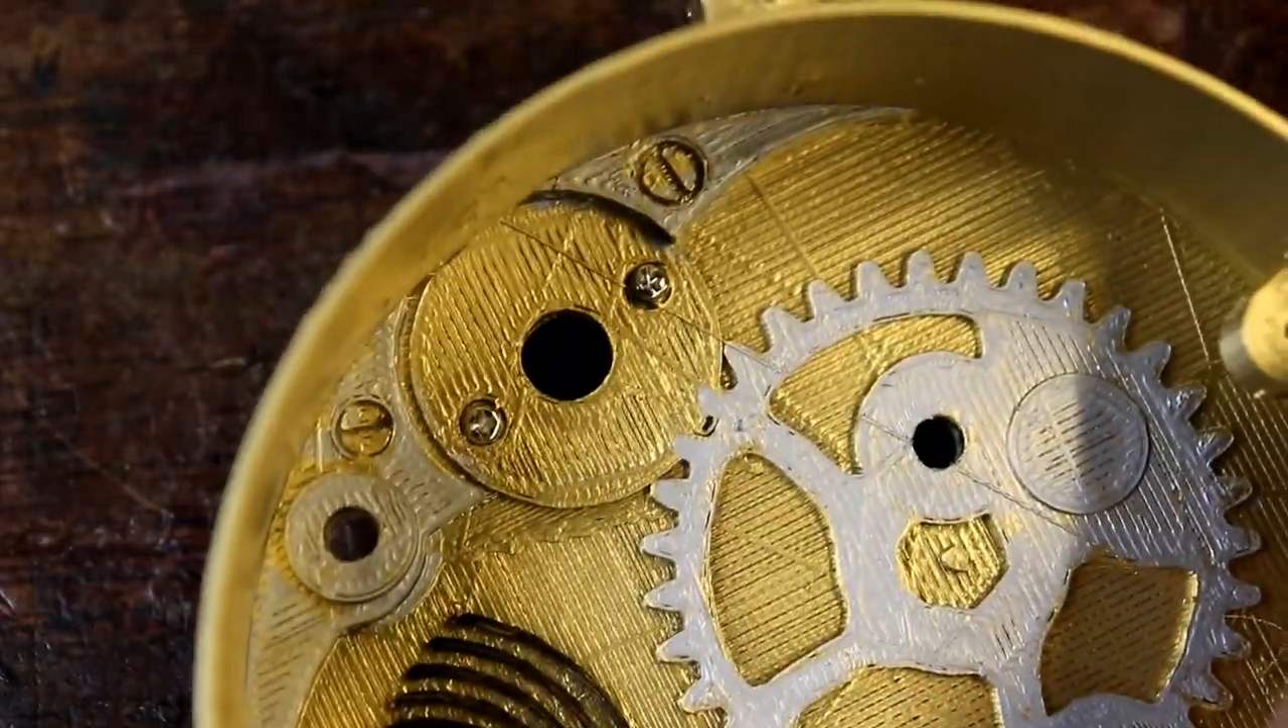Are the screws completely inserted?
Yes.